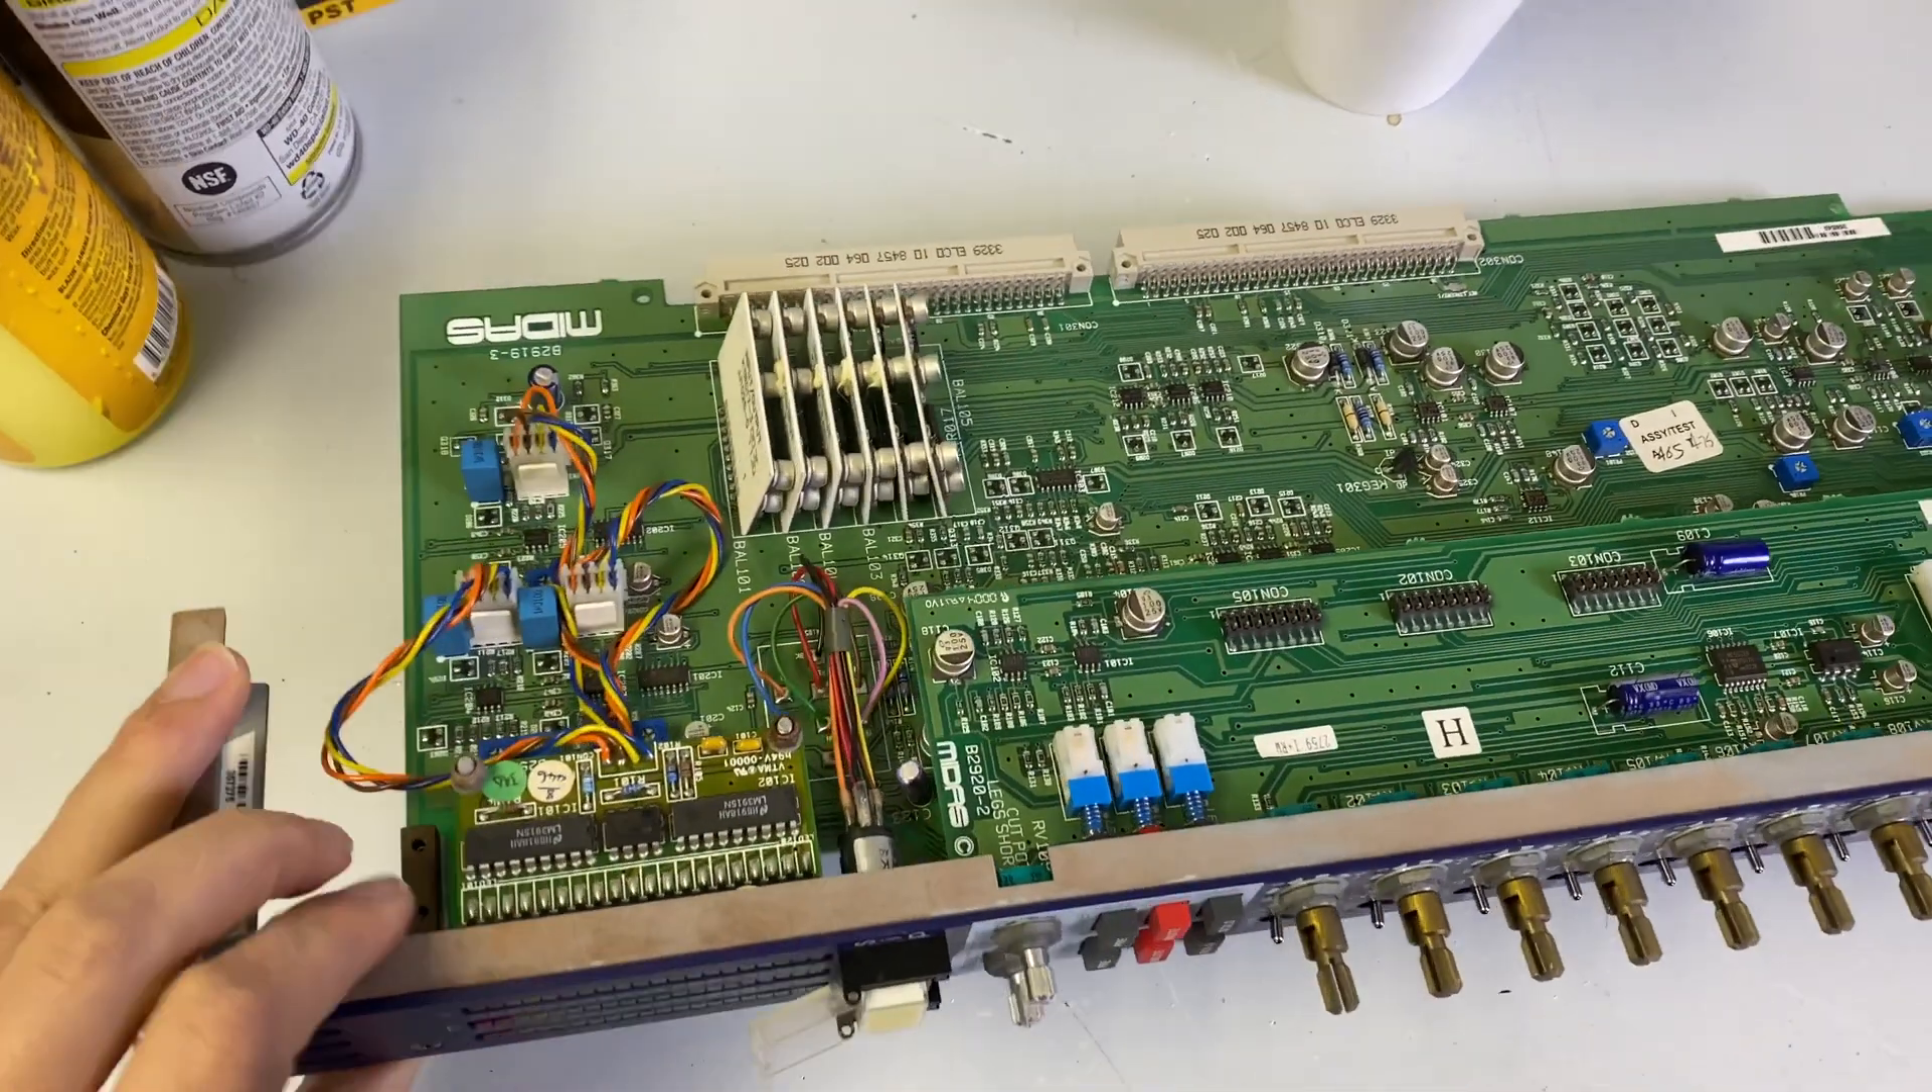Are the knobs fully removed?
Yes.